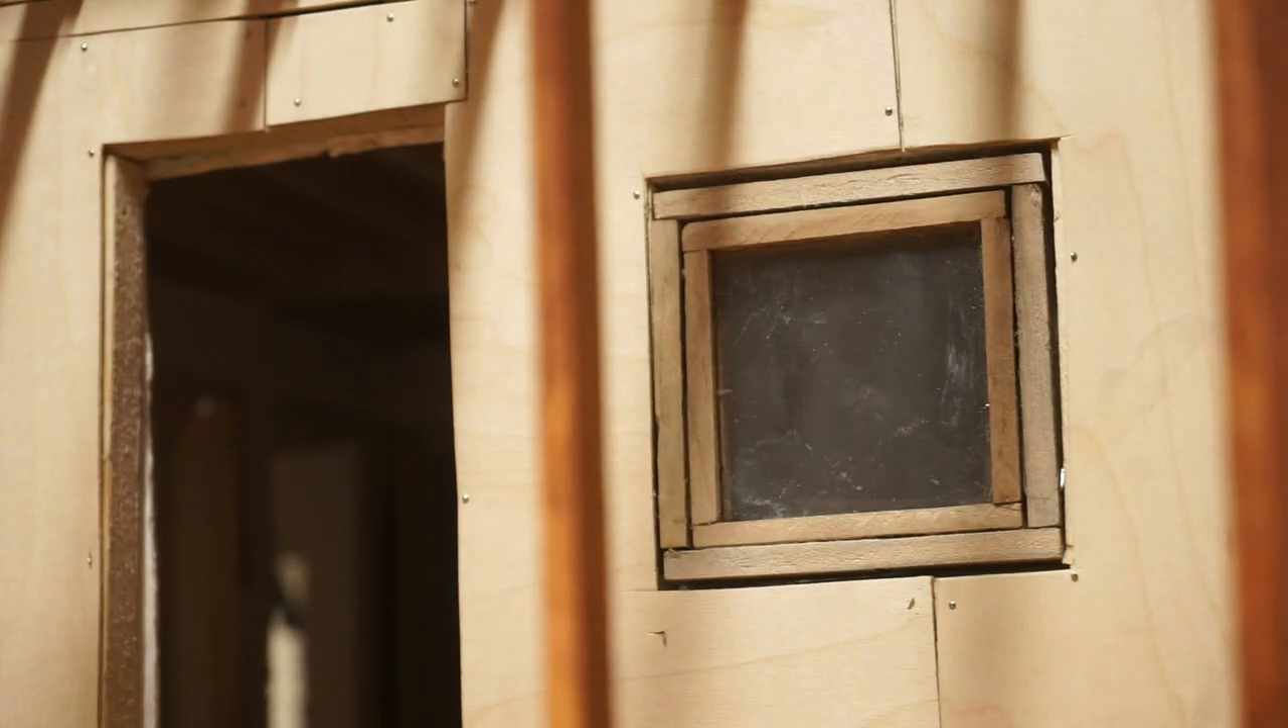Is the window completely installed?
Yes.